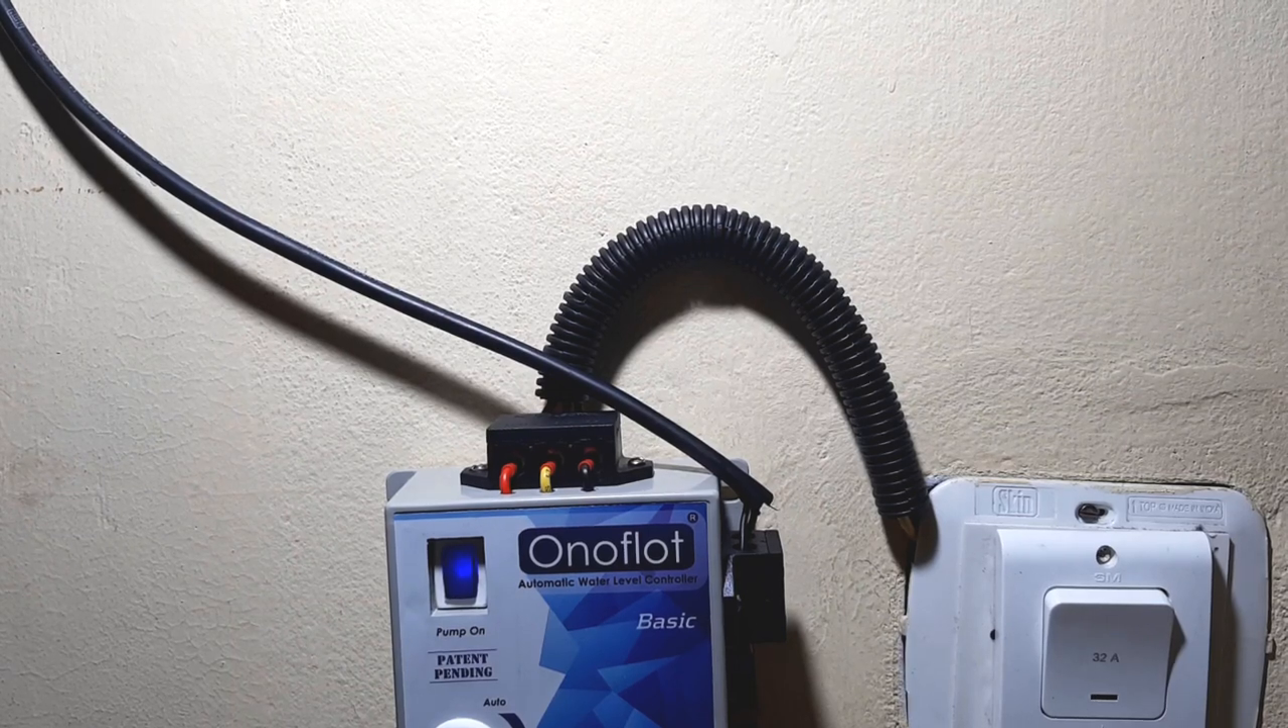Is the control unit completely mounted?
Yes.